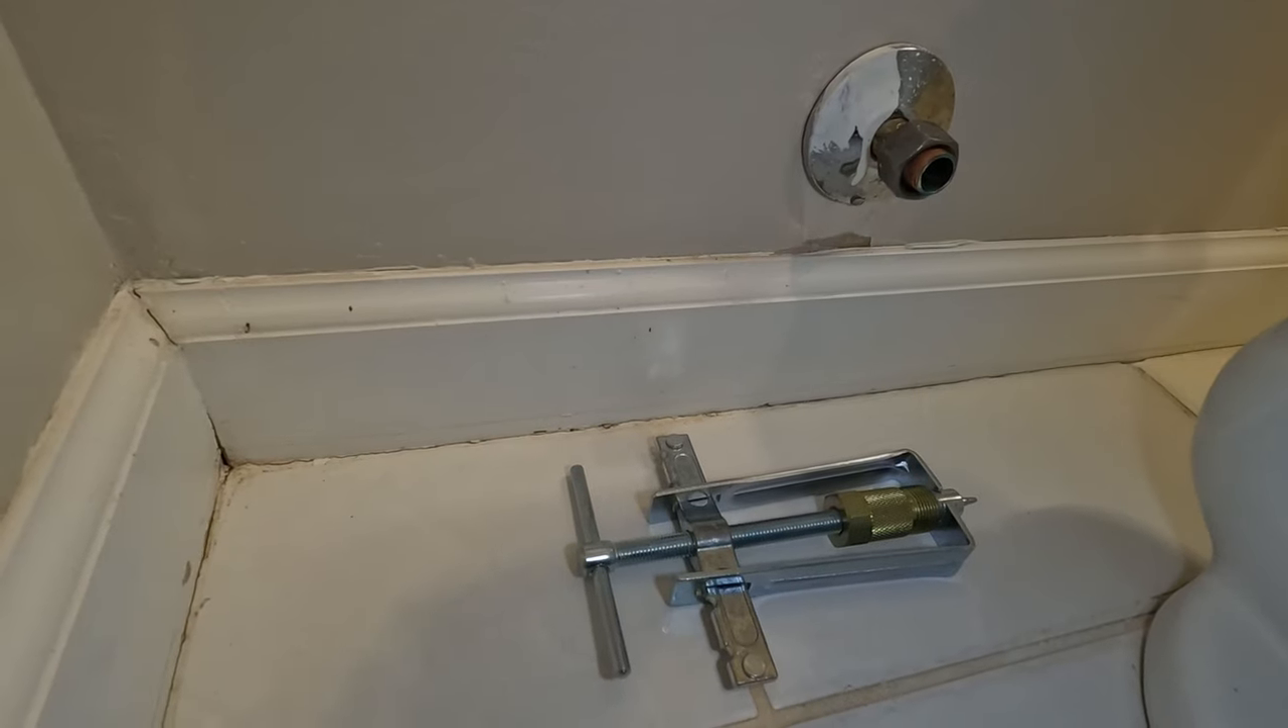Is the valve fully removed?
Yes.